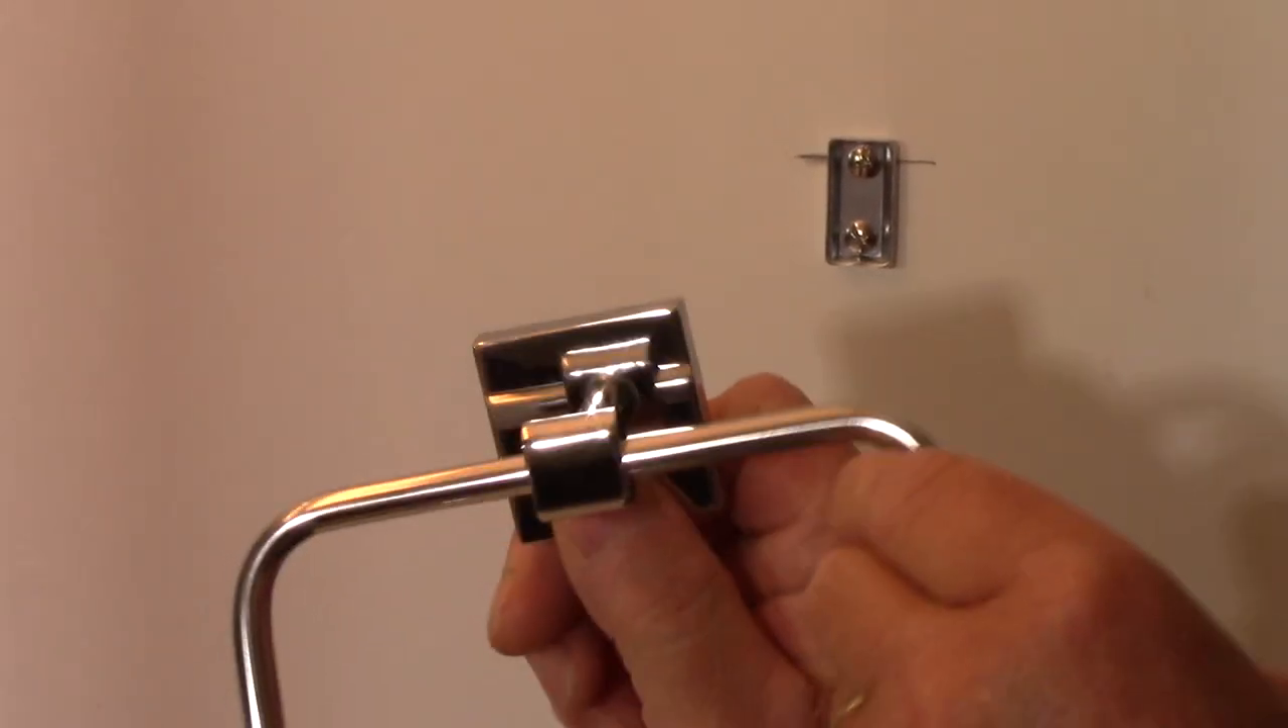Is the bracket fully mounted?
Yes.